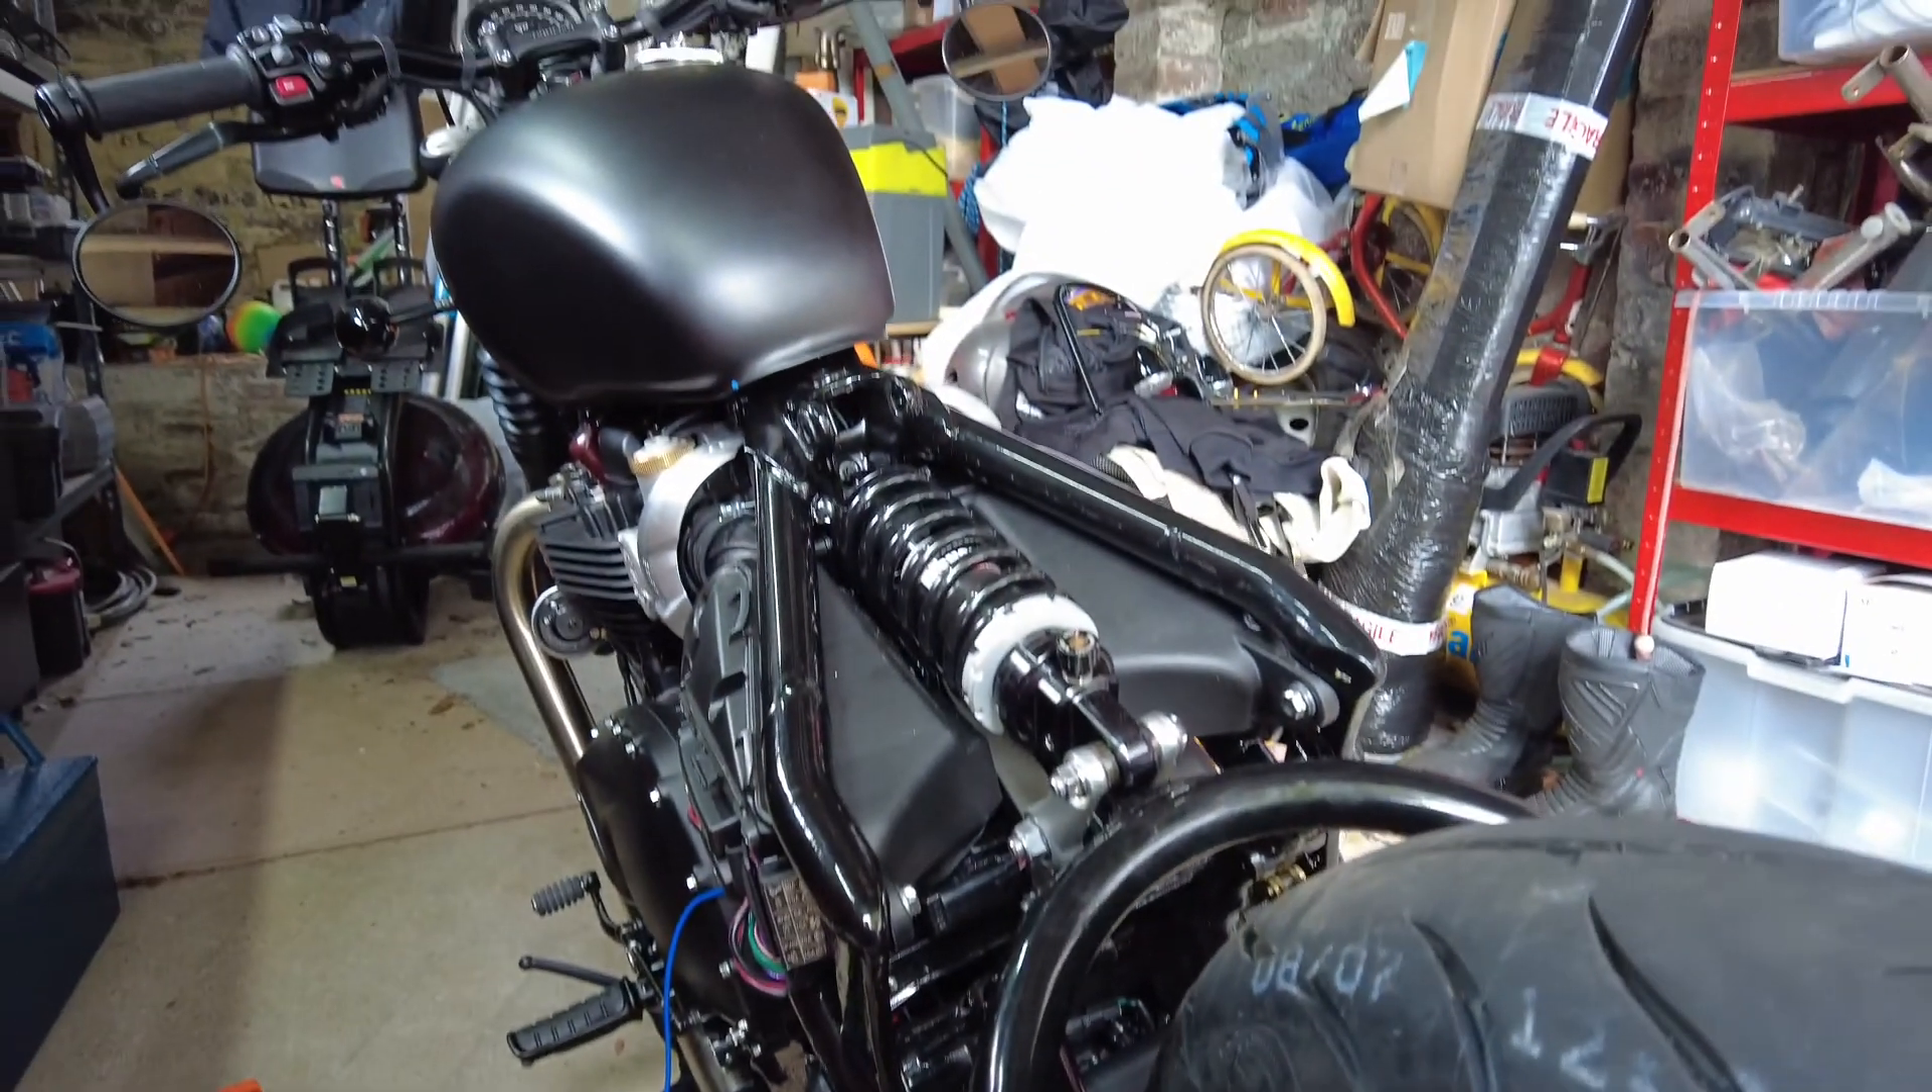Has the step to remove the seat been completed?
Yes.